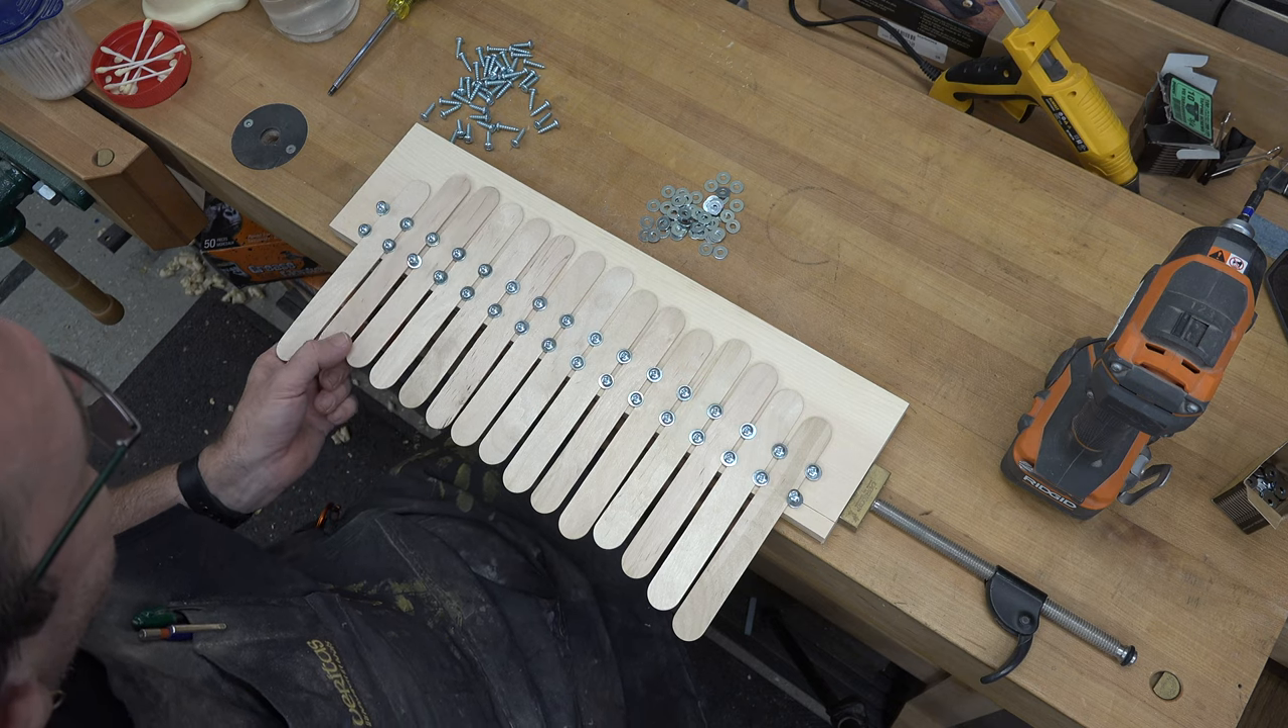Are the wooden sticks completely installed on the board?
Yes.